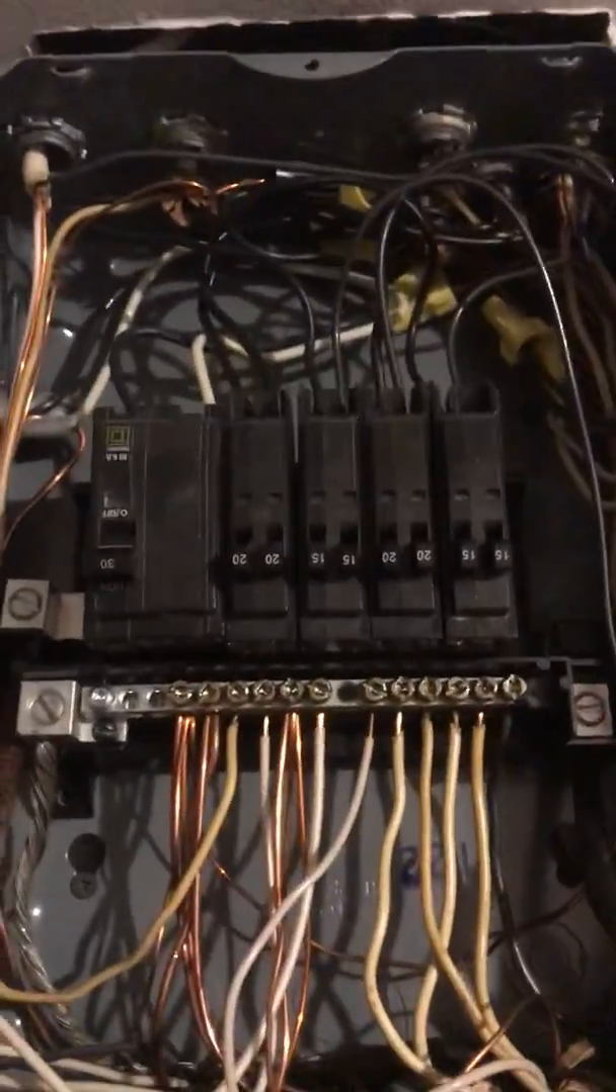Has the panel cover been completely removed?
Yes.